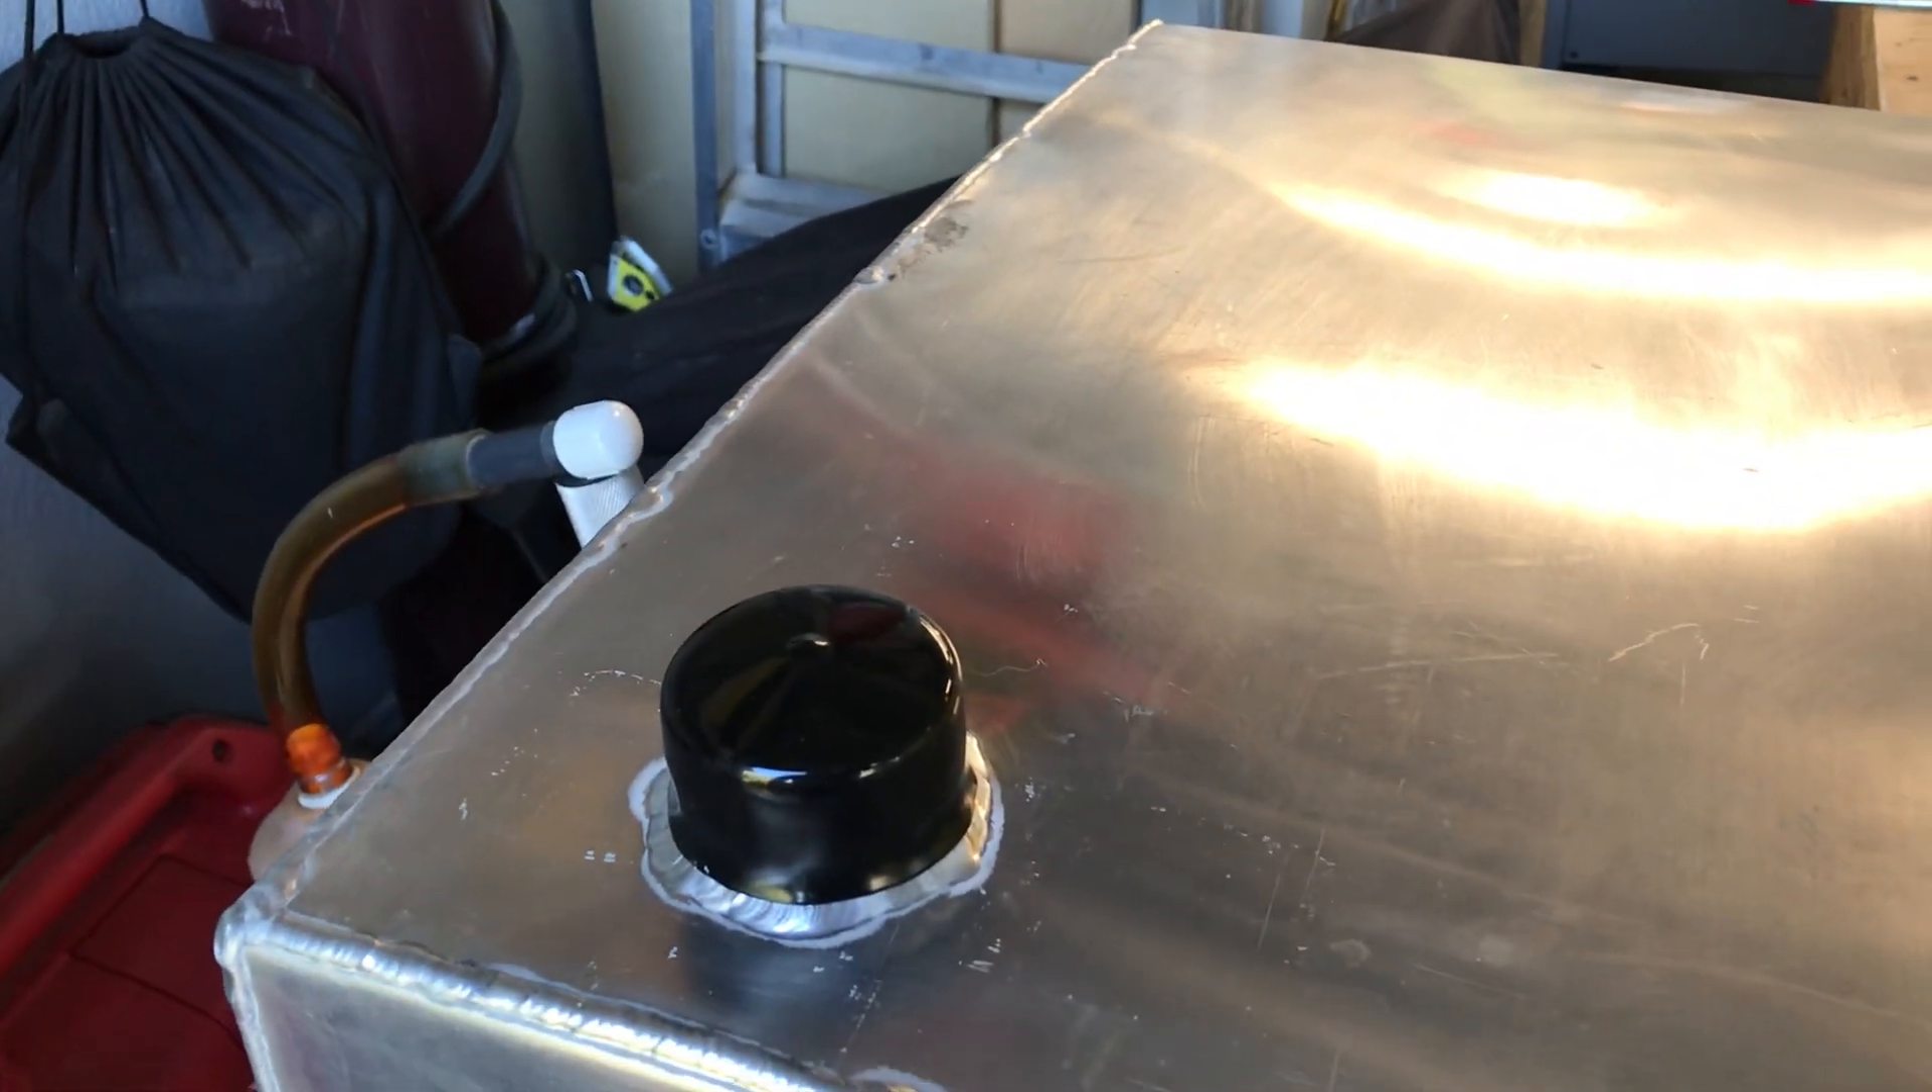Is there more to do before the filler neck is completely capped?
No.